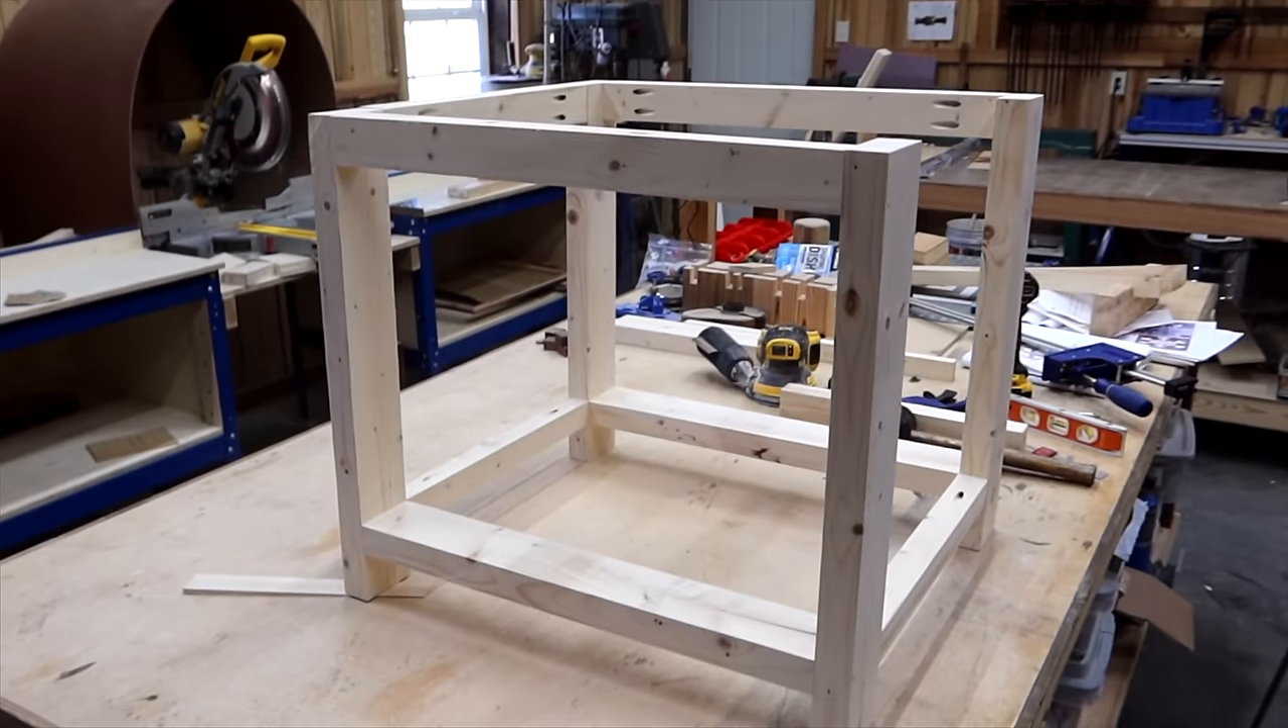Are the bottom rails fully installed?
Yes.